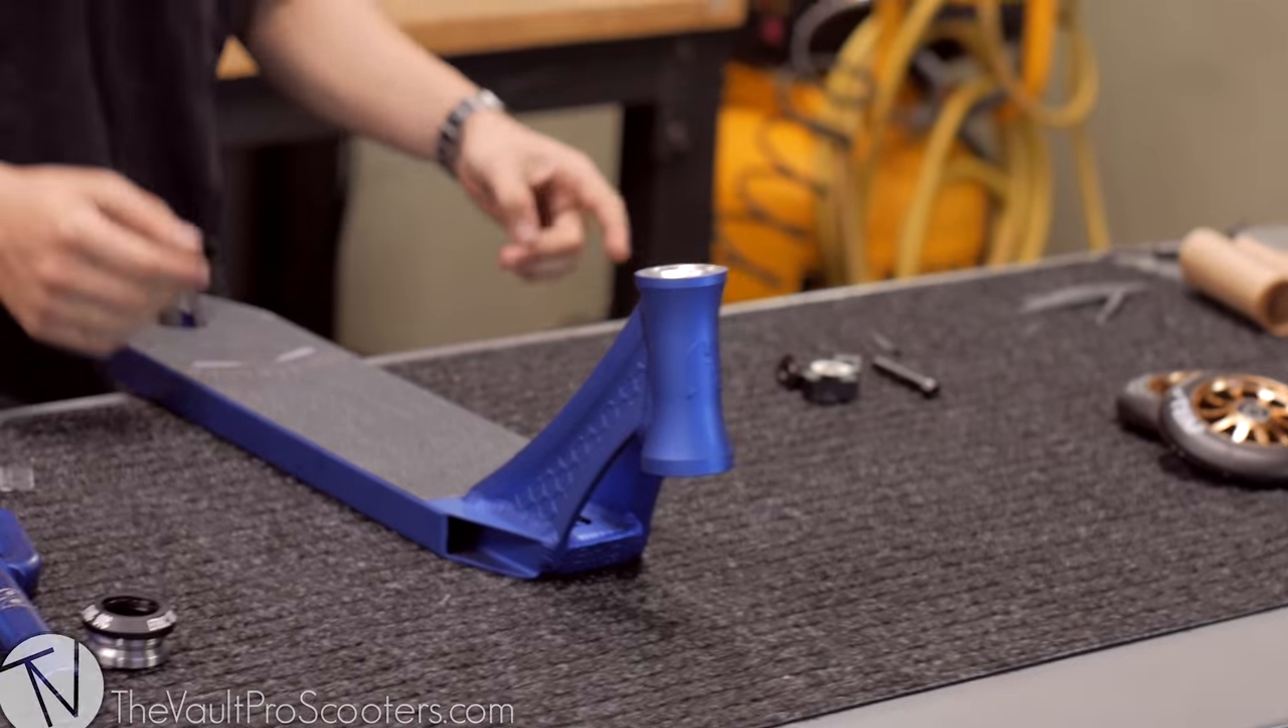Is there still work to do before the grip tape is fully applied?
No.